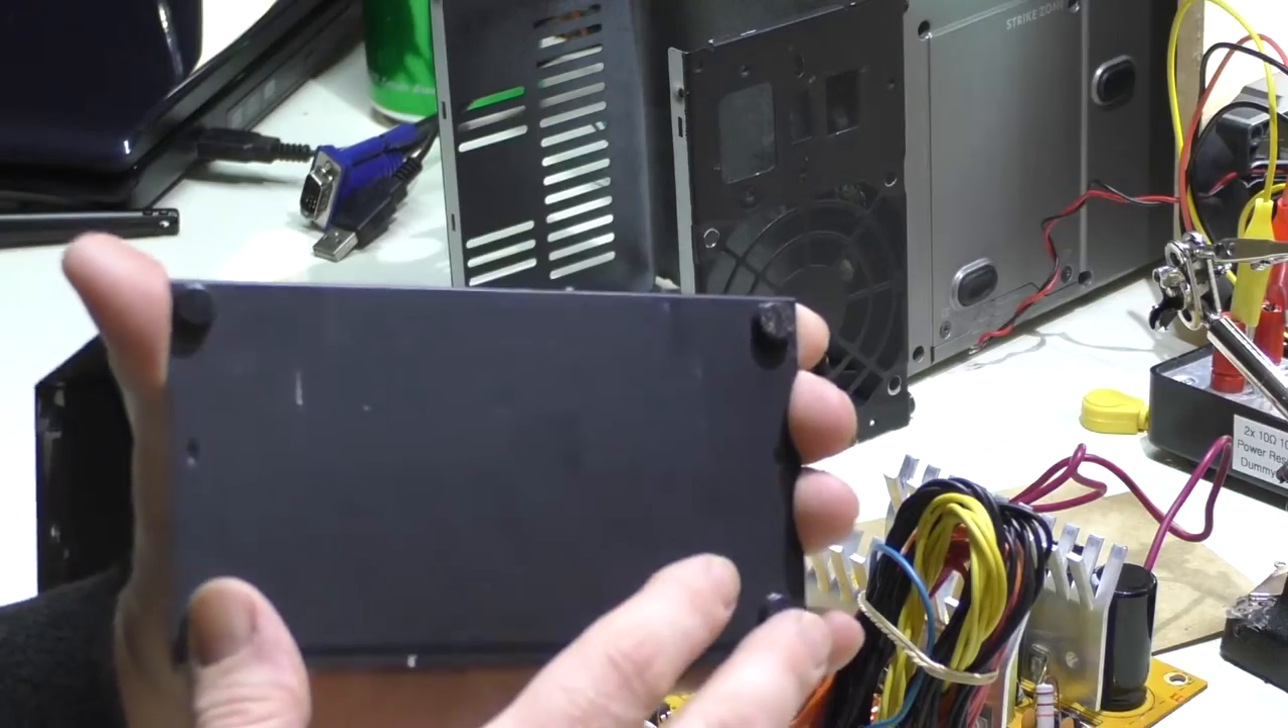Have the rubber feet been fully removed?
No.